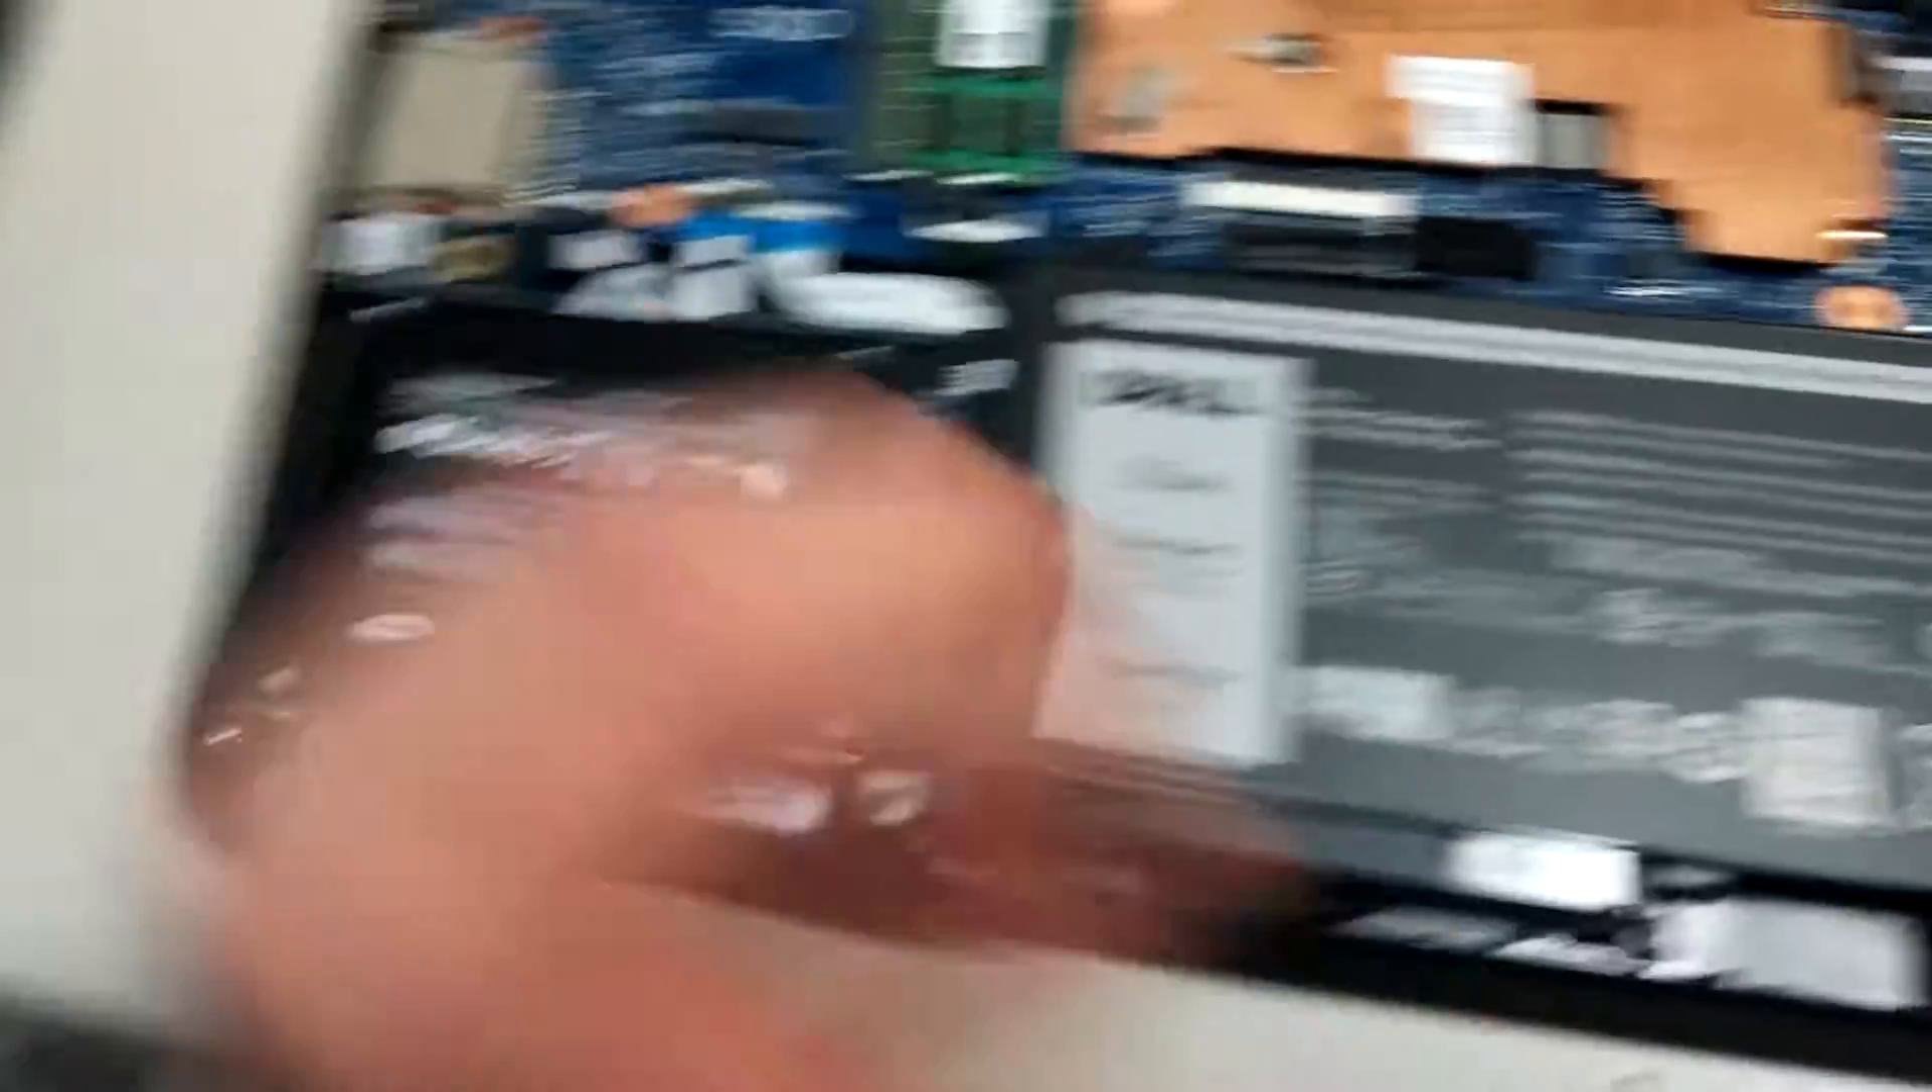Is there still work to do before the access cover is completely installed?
Yes.